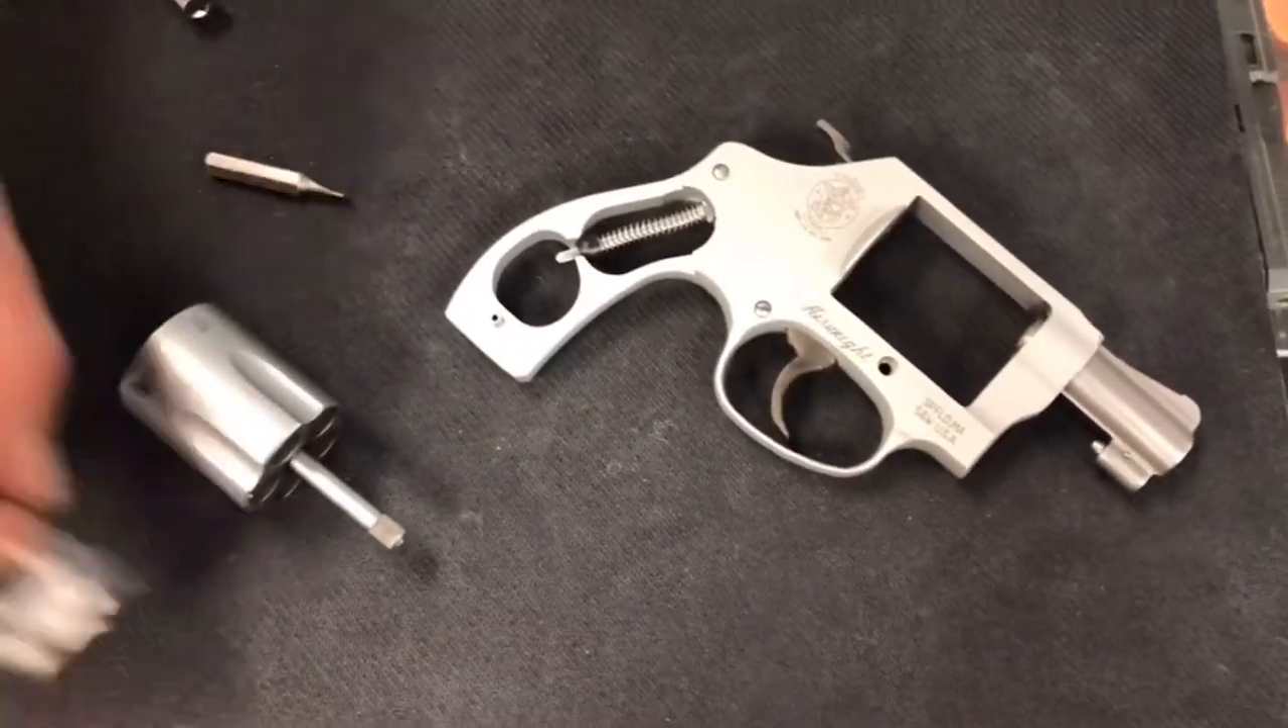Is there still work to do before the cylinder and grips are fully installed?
Yes.